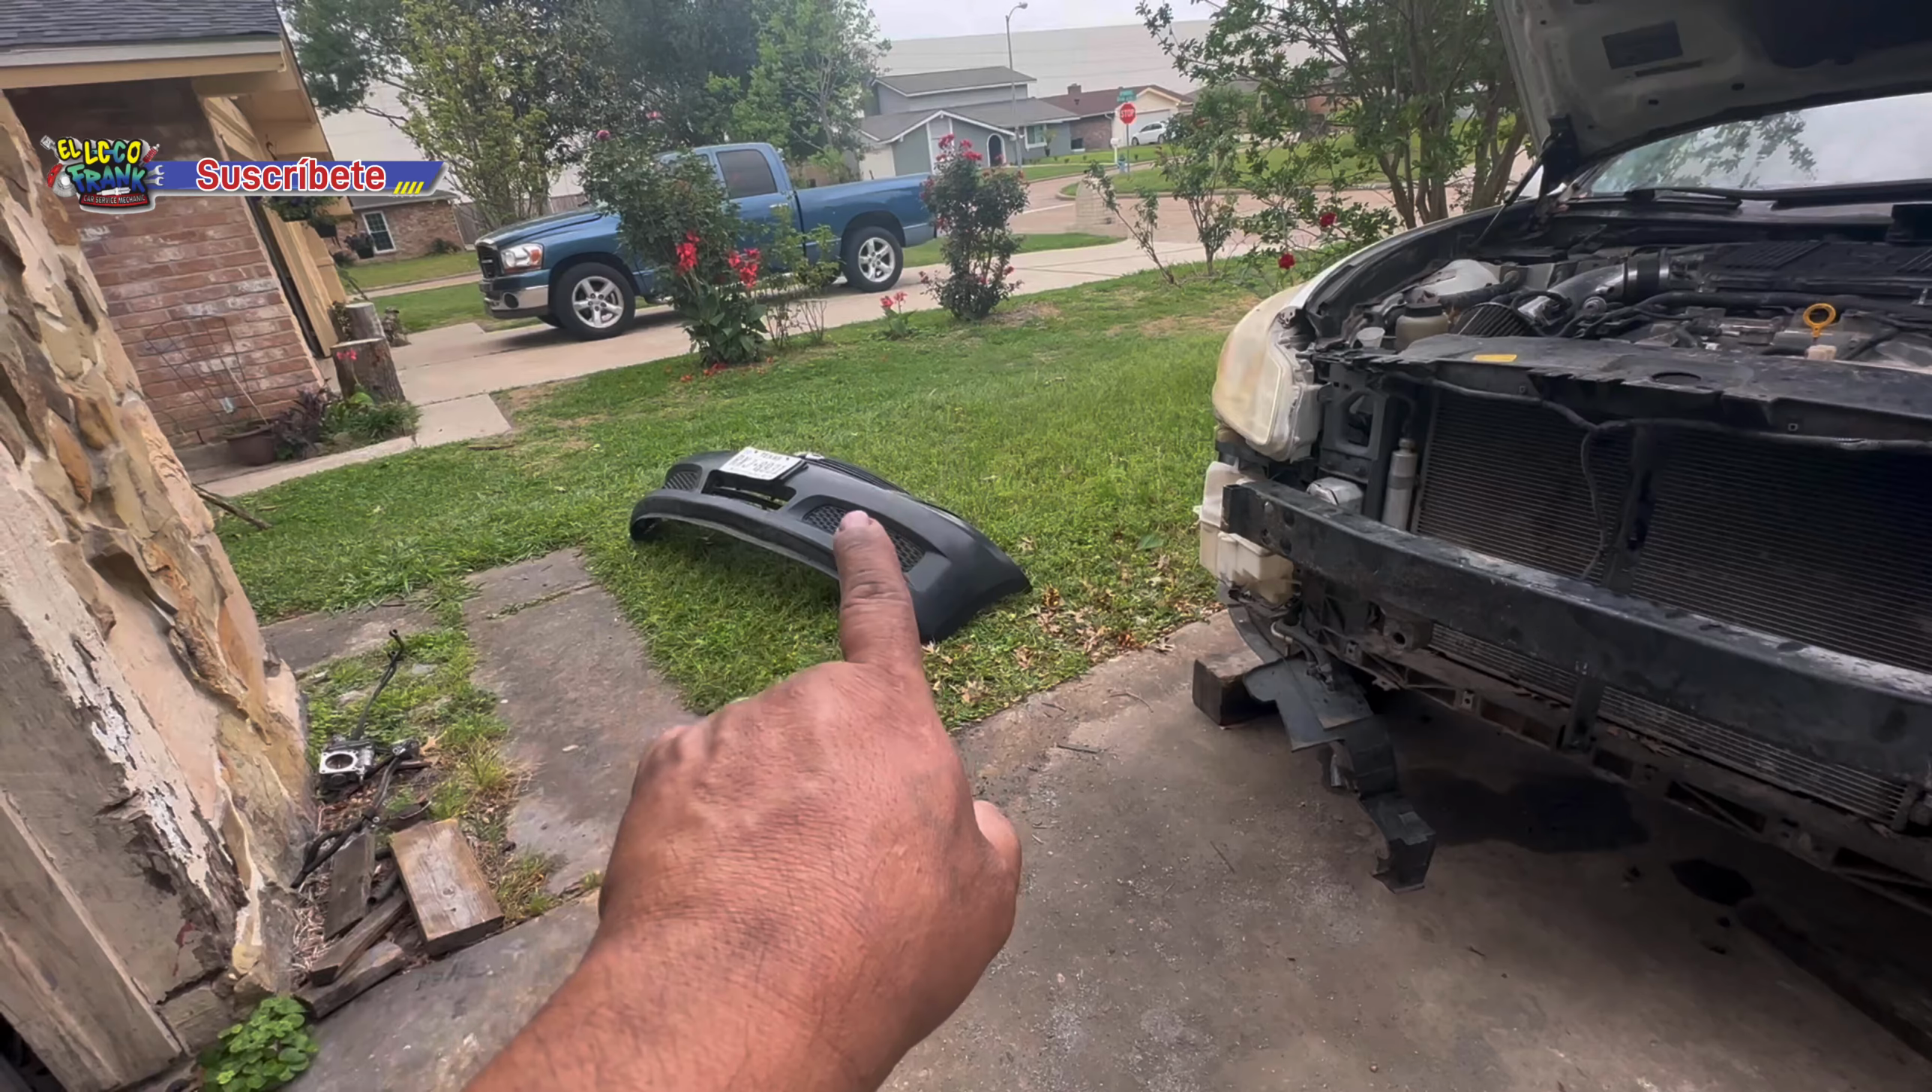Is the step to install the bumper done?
No.